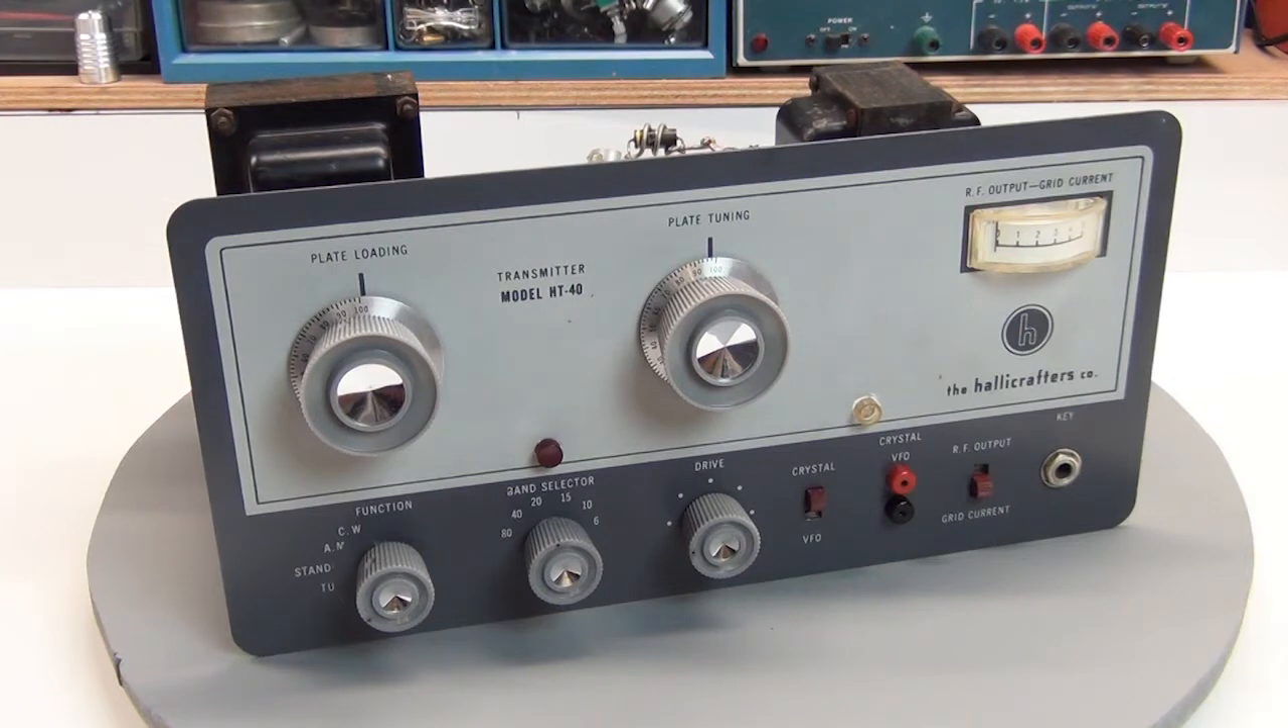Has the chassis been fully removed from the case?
Yes.